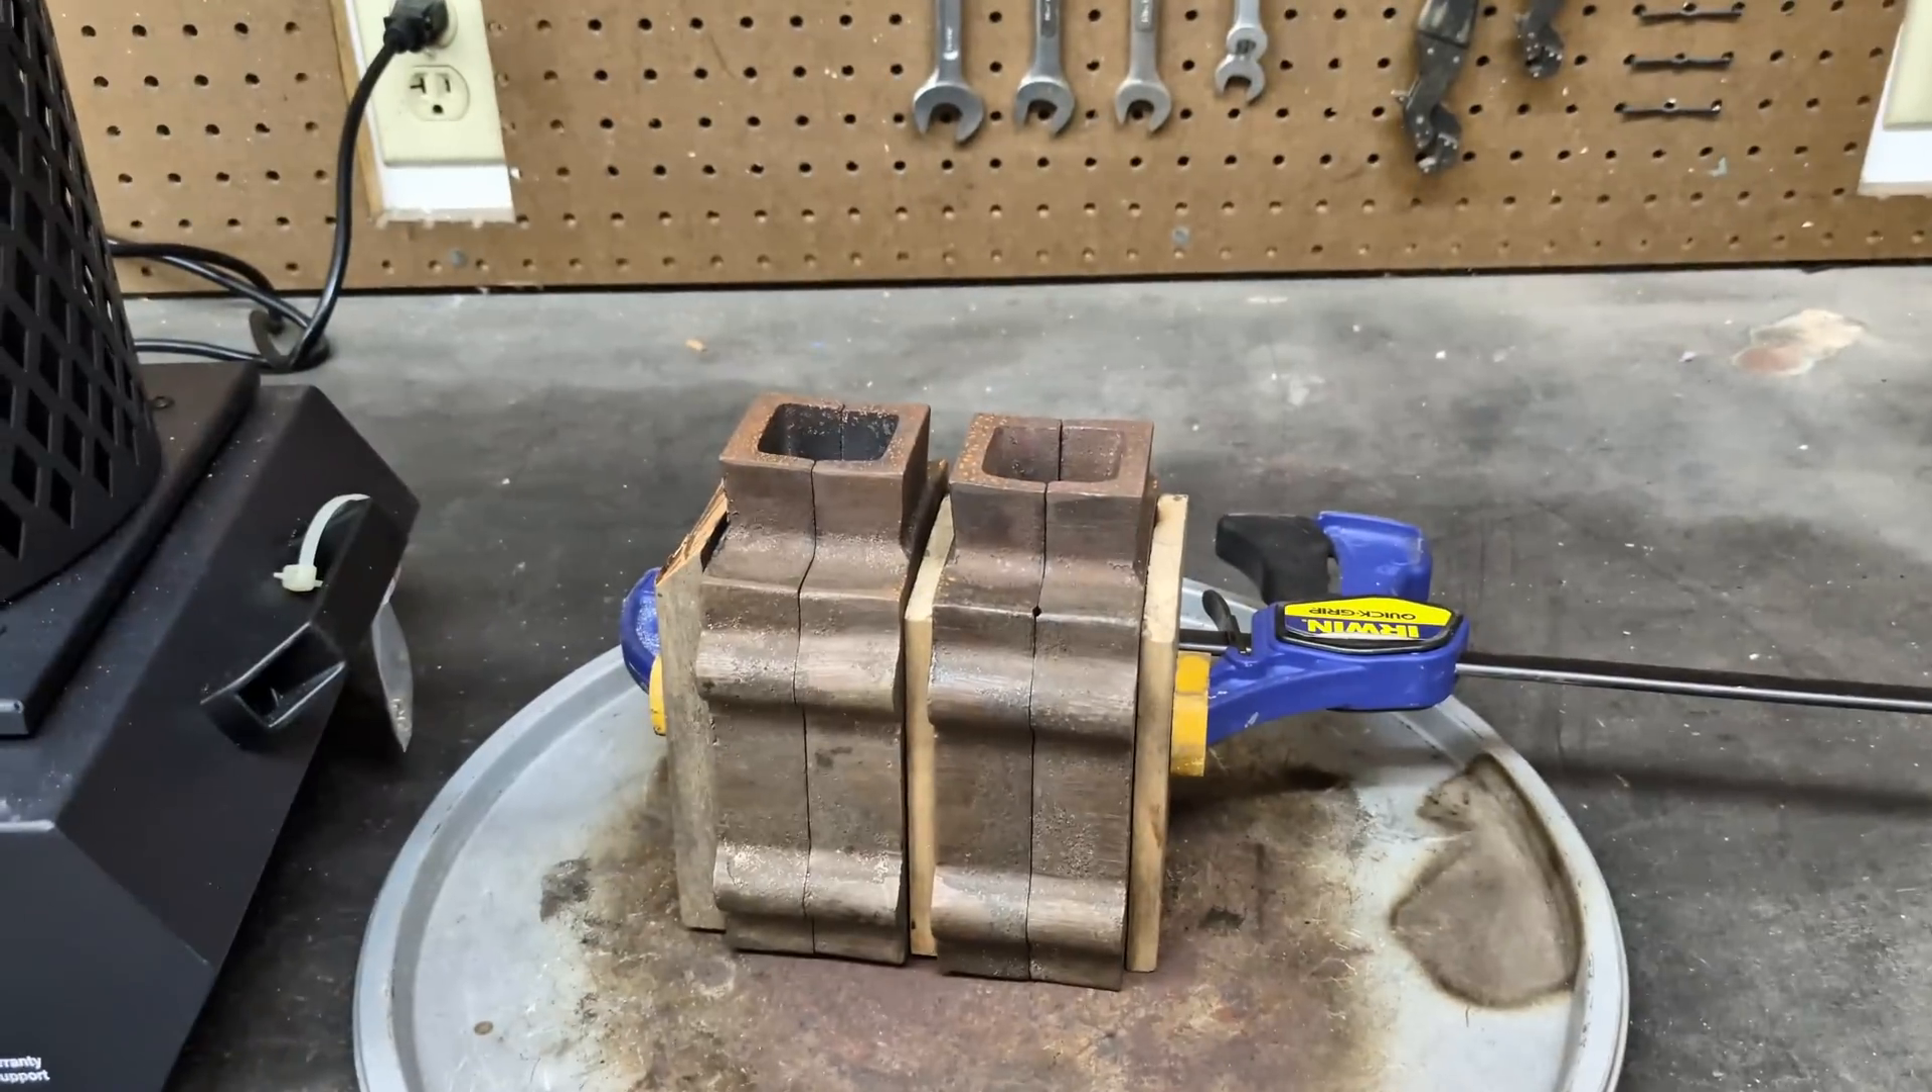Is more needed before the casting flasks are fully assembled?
No.